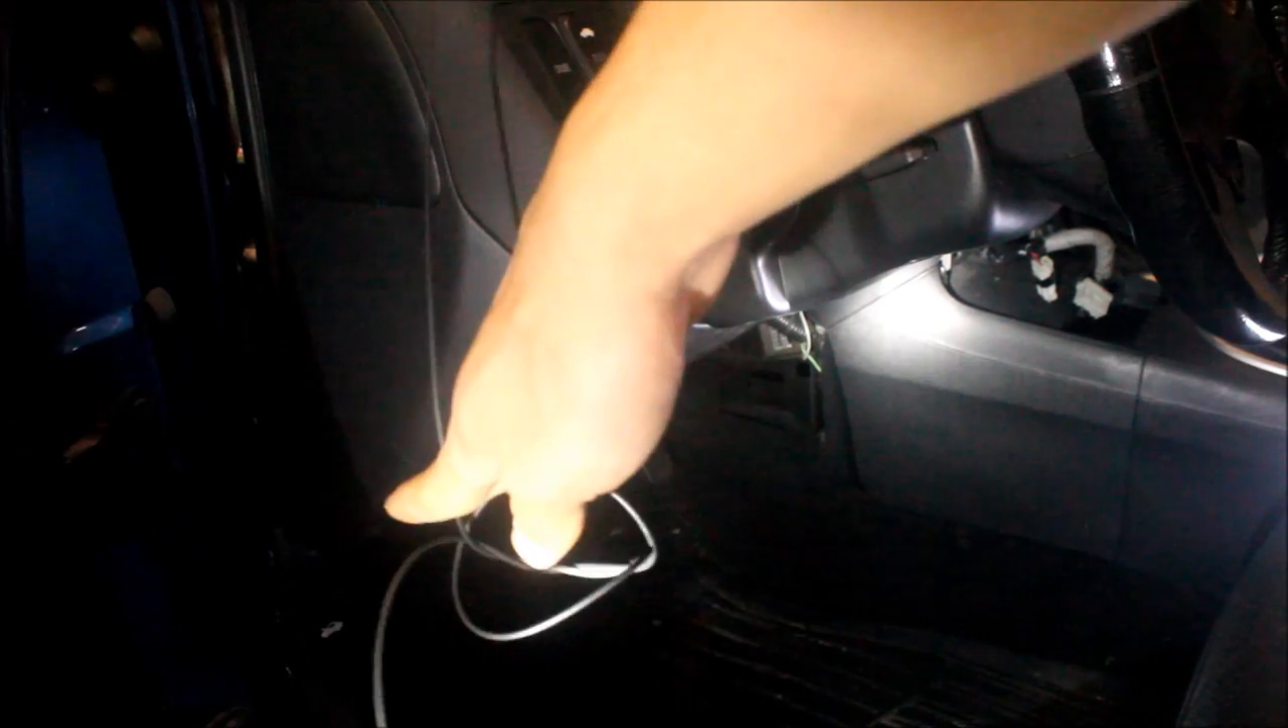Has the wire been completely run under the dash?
No.